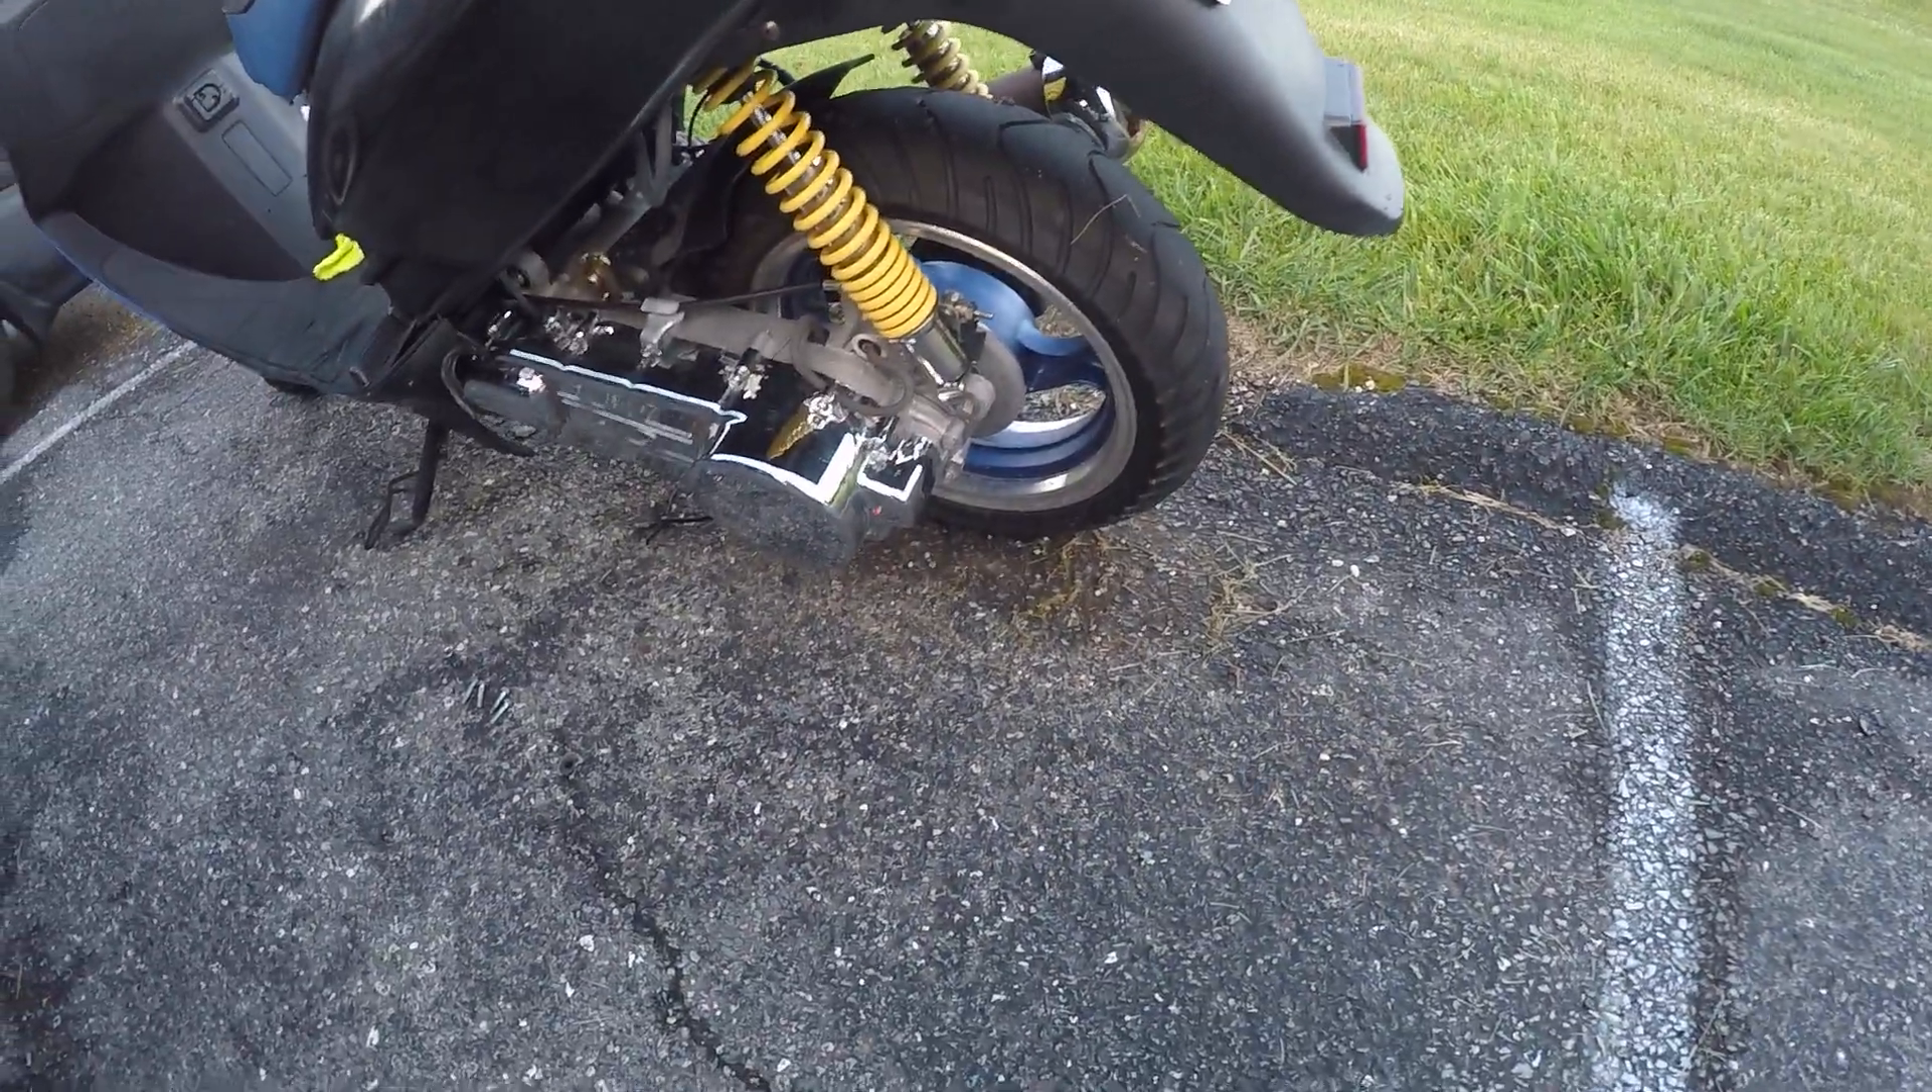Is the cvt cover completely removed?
No.